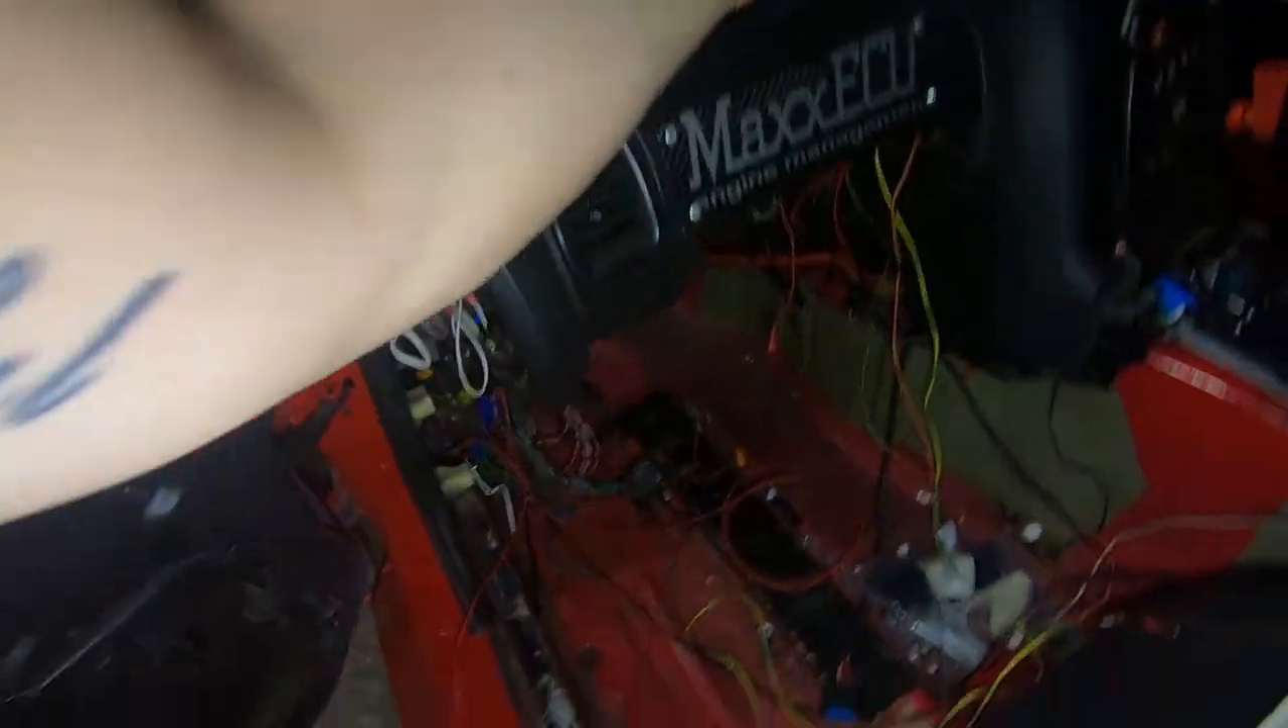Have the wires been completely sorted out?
No.